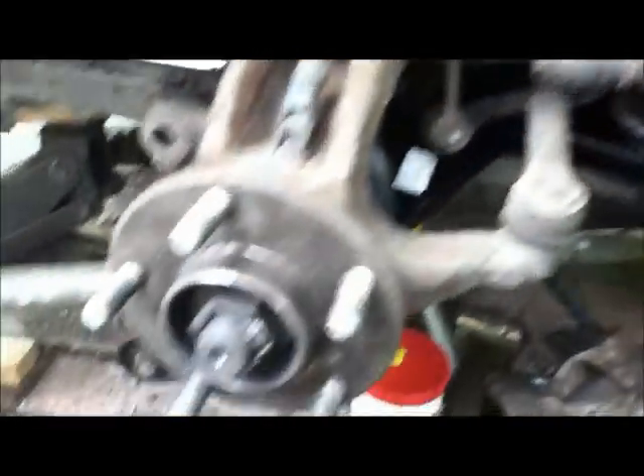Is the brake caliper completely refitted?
No.